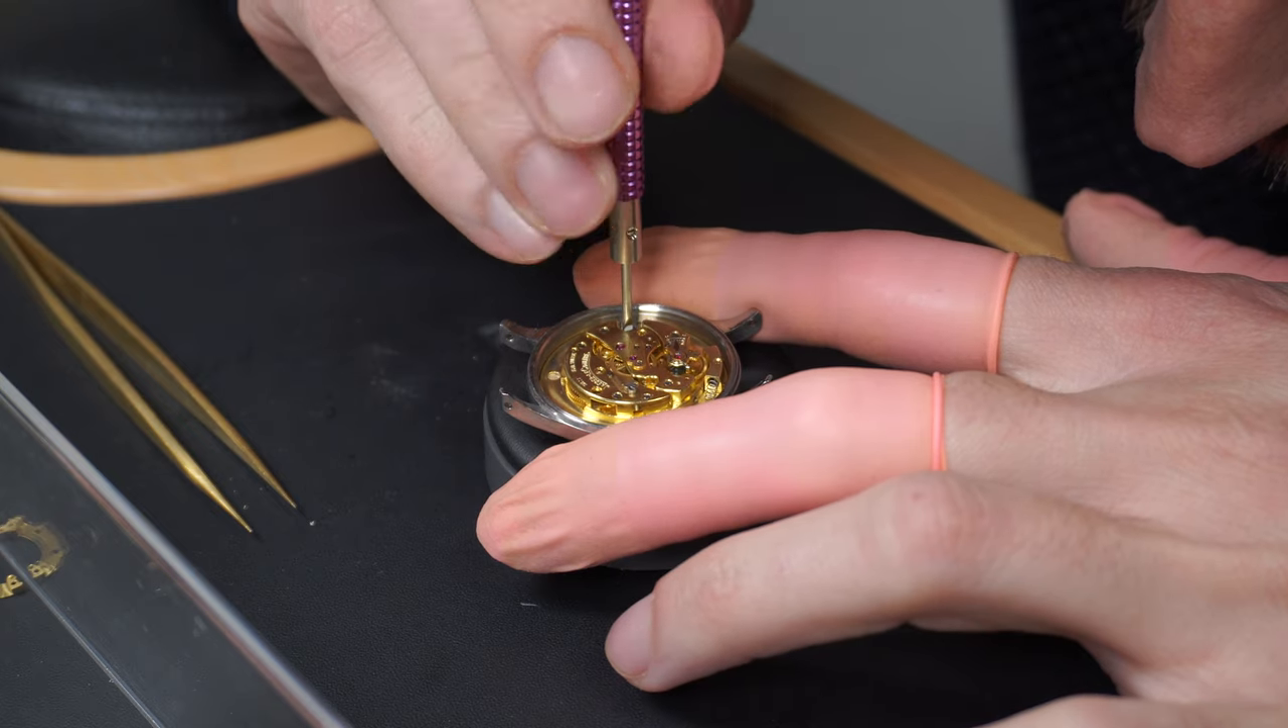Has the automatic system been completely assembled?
No.